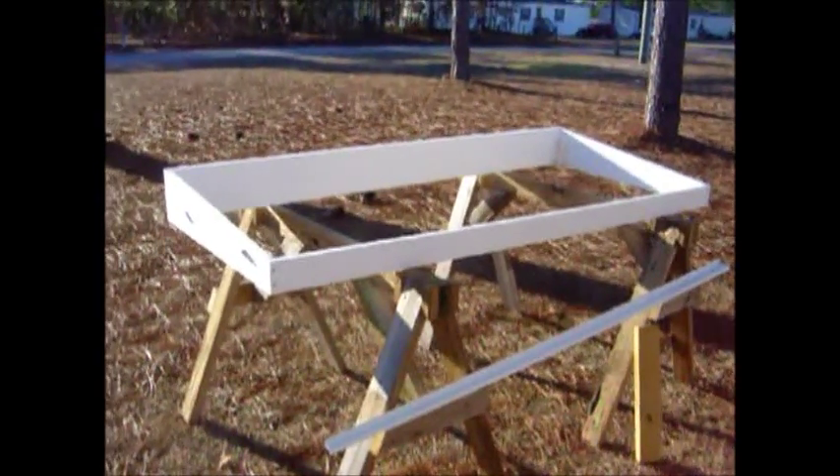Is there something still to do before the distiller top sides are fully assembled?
No.